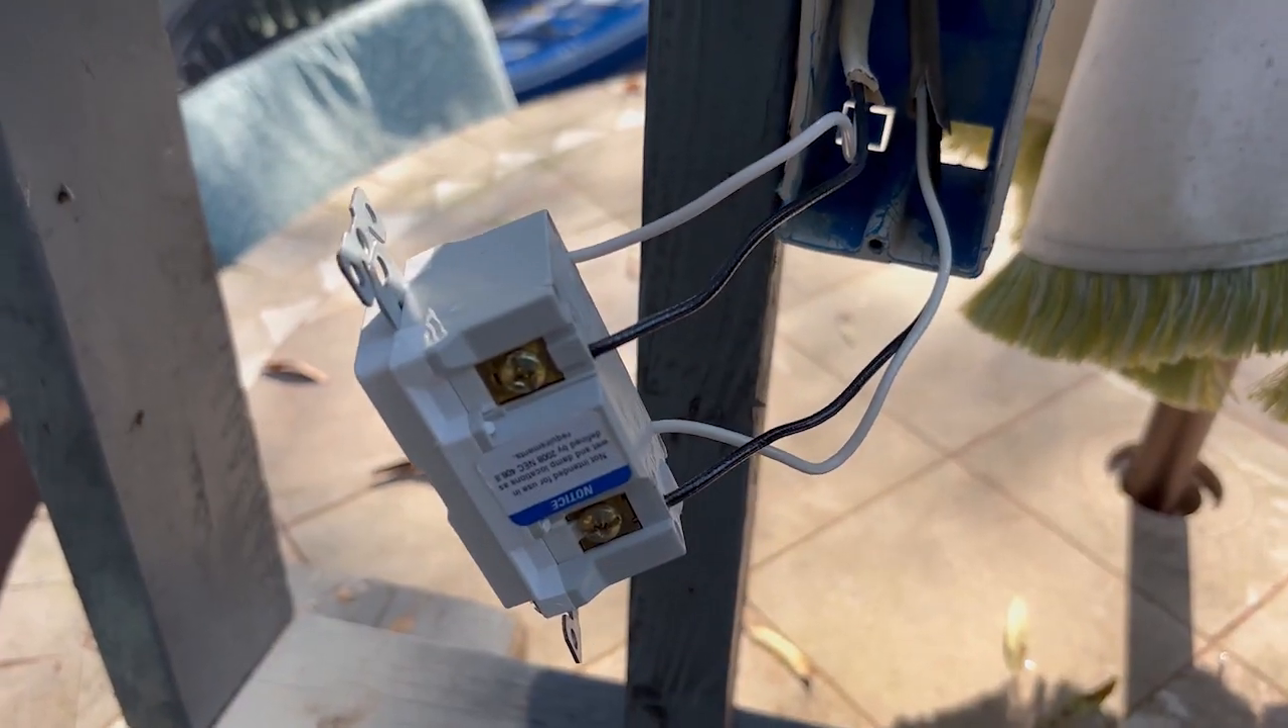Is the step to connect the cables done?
Yes.